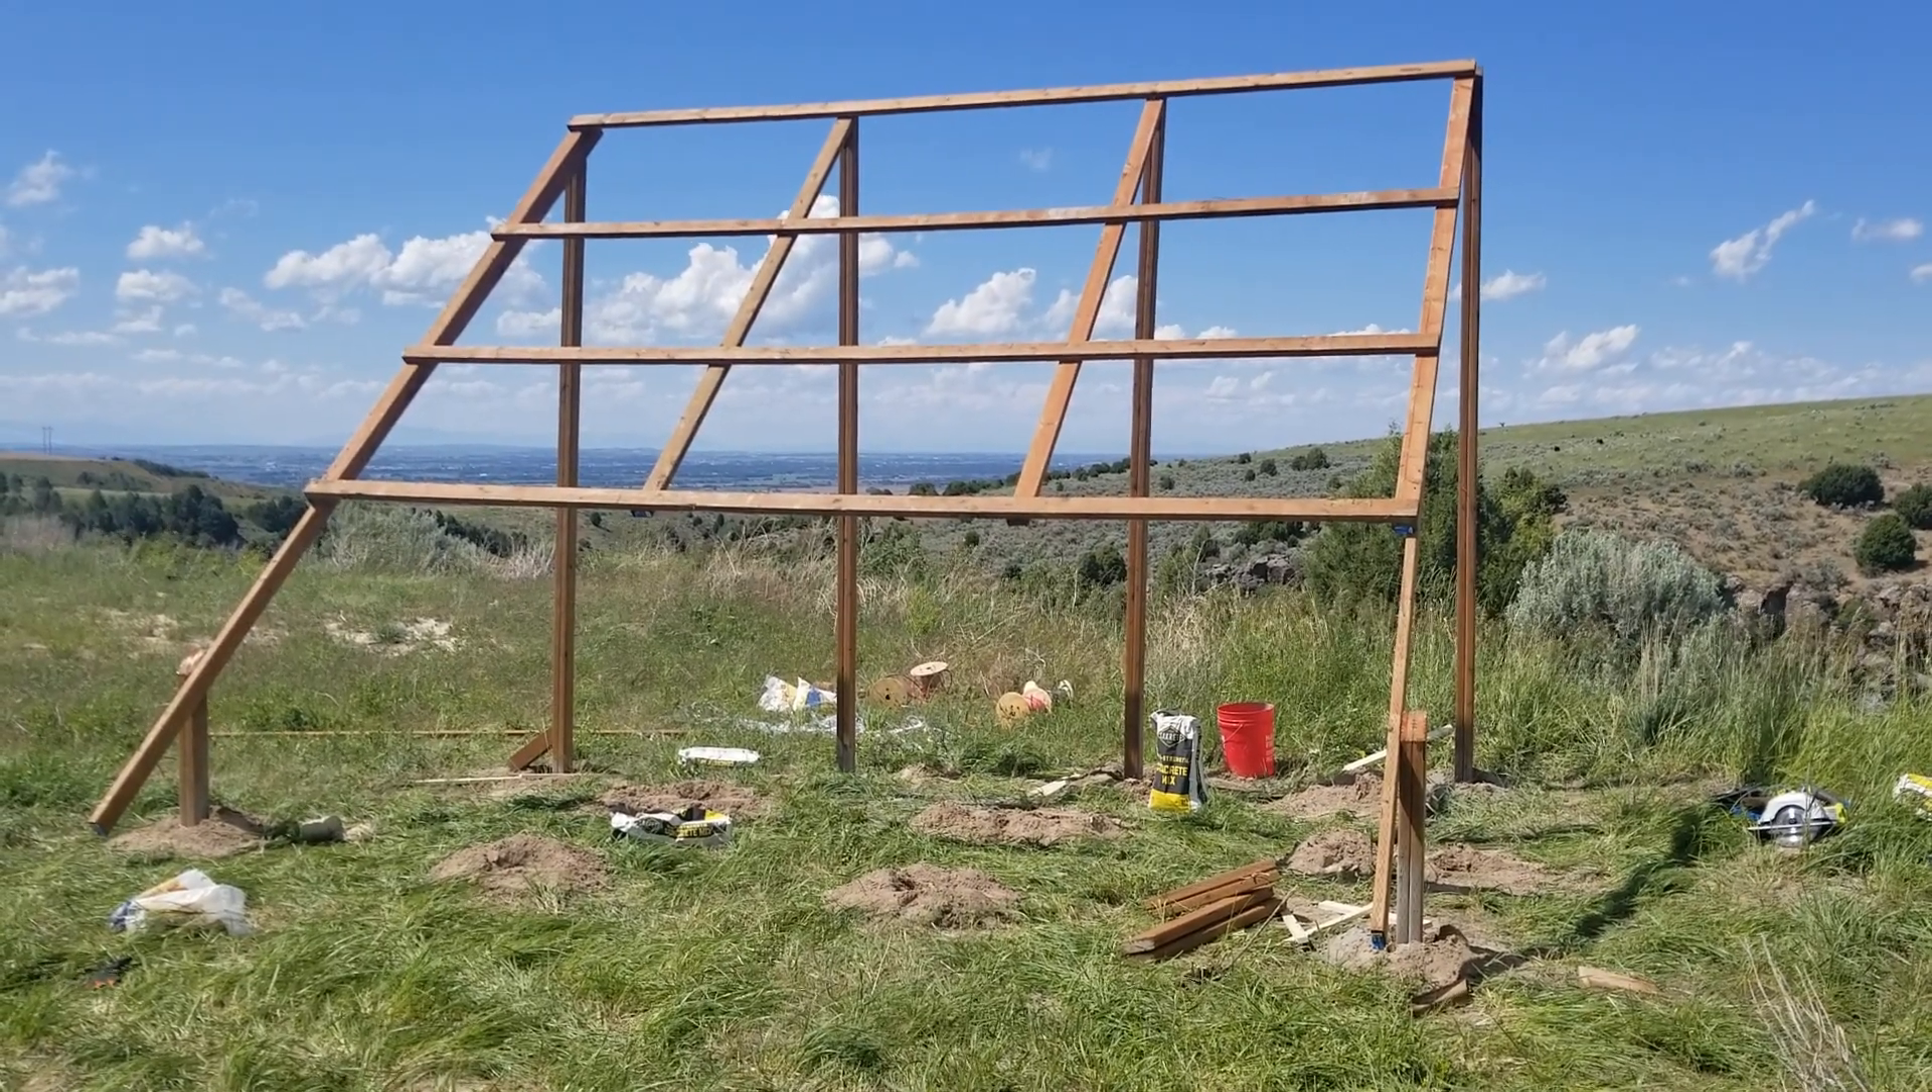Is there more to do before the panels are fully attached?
Yes.